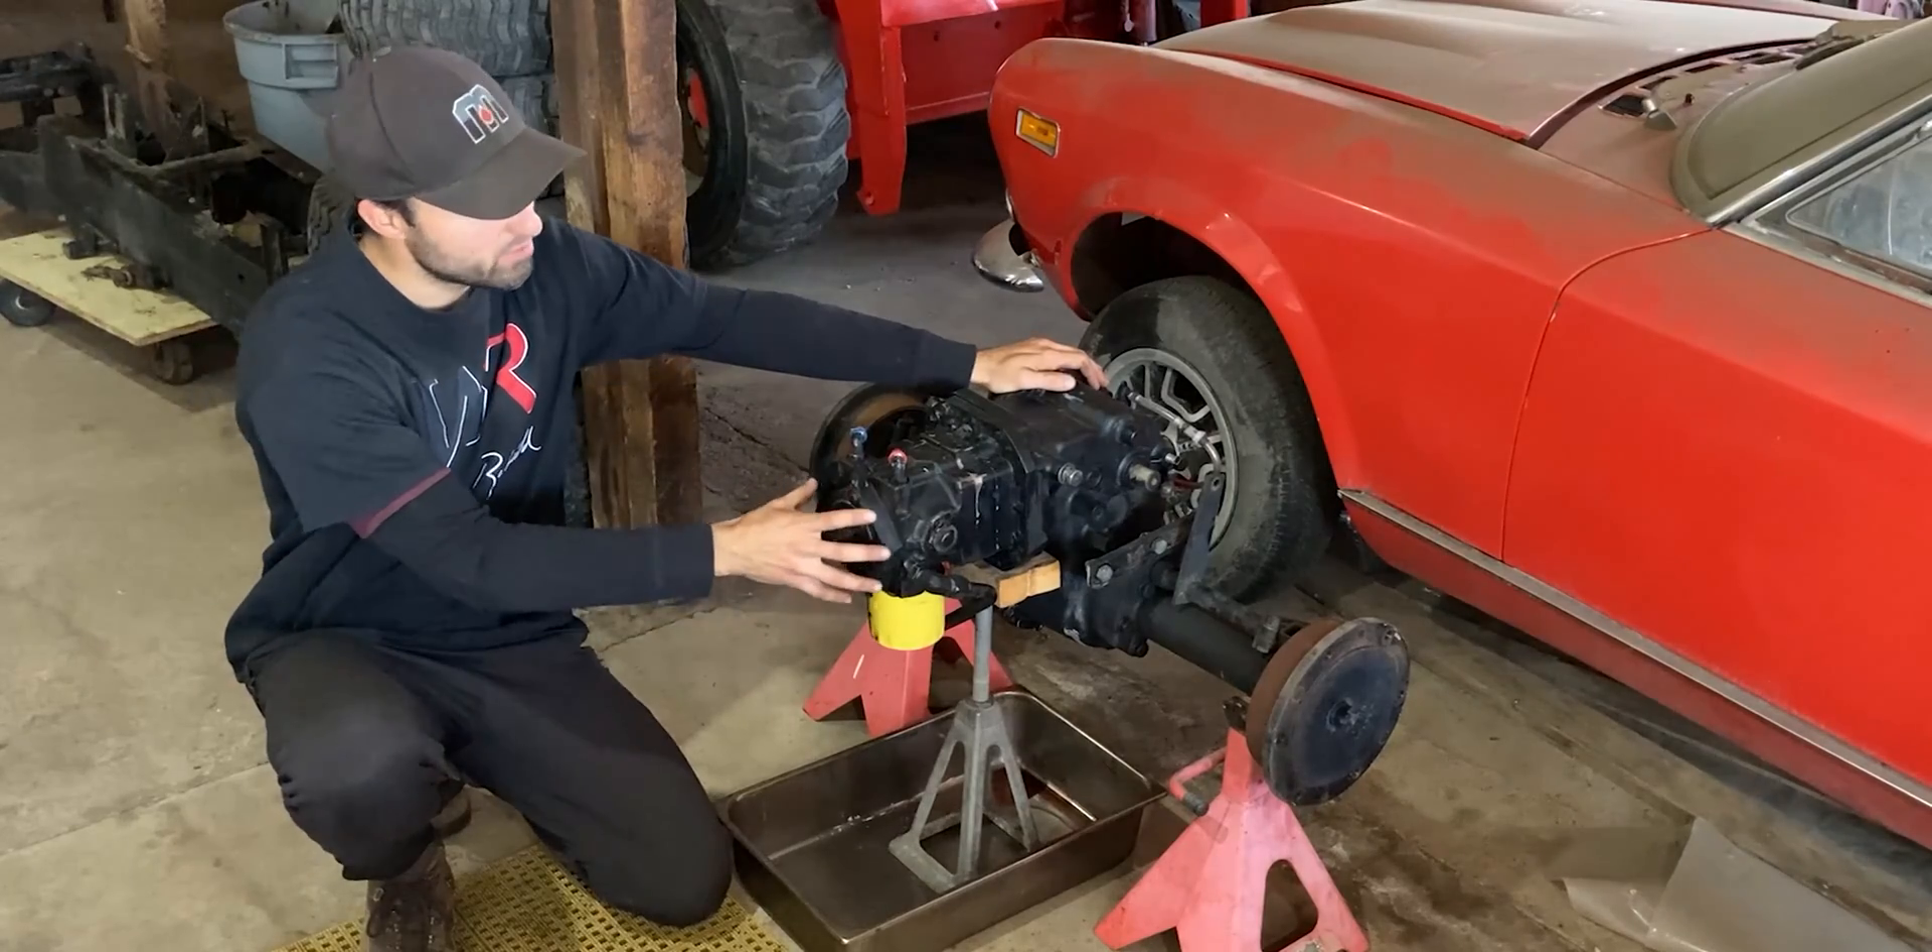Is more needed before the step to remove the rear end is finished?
No.